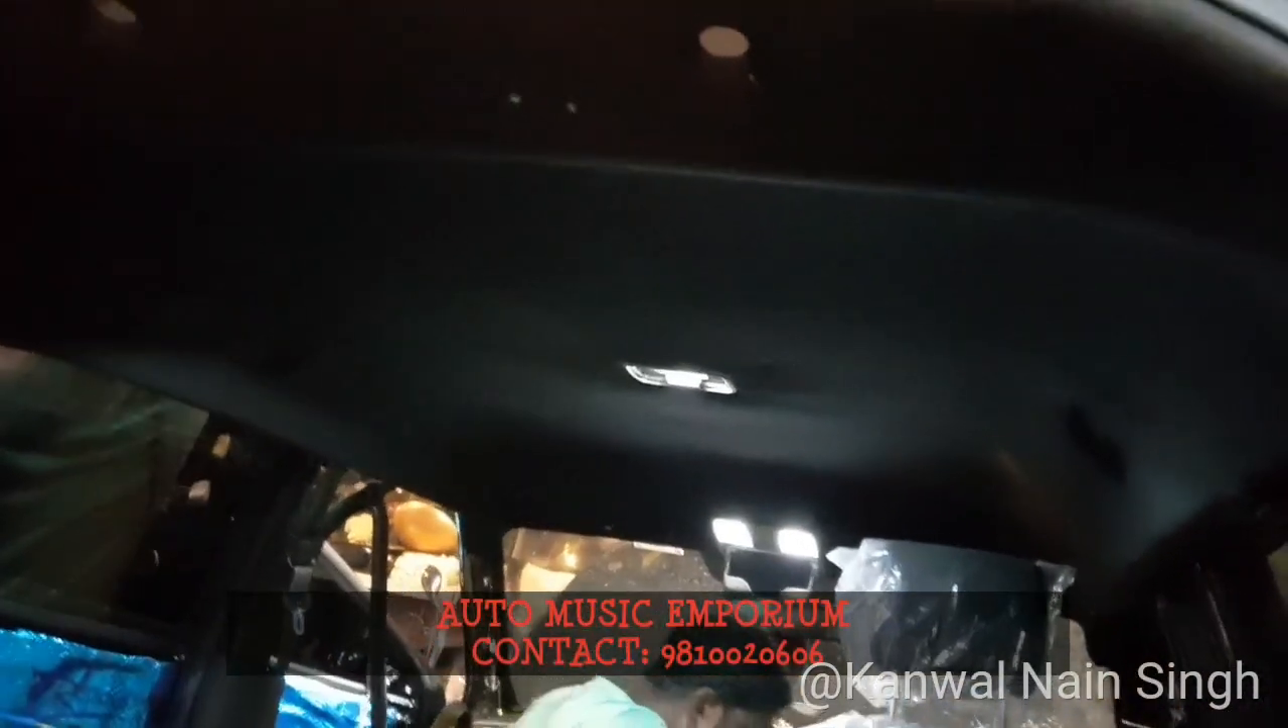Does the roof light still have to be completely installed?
No.